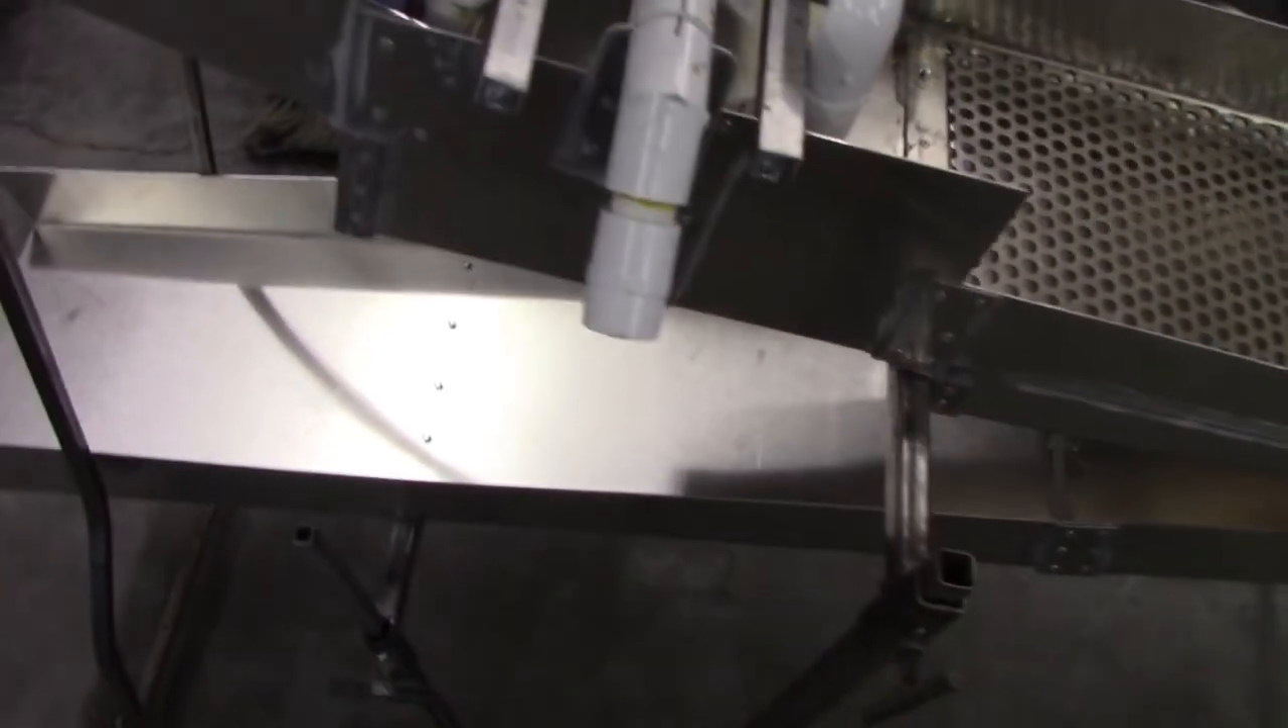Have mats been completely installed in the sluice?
No.